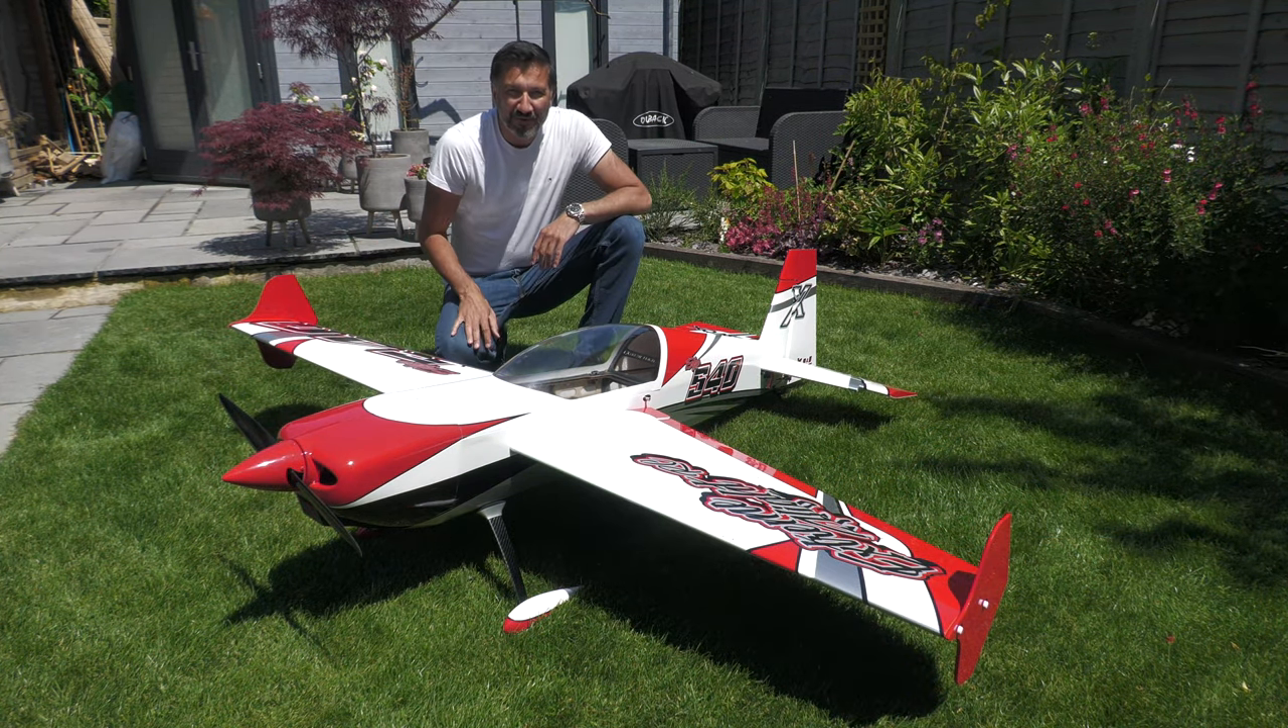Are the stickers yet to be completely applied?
No.